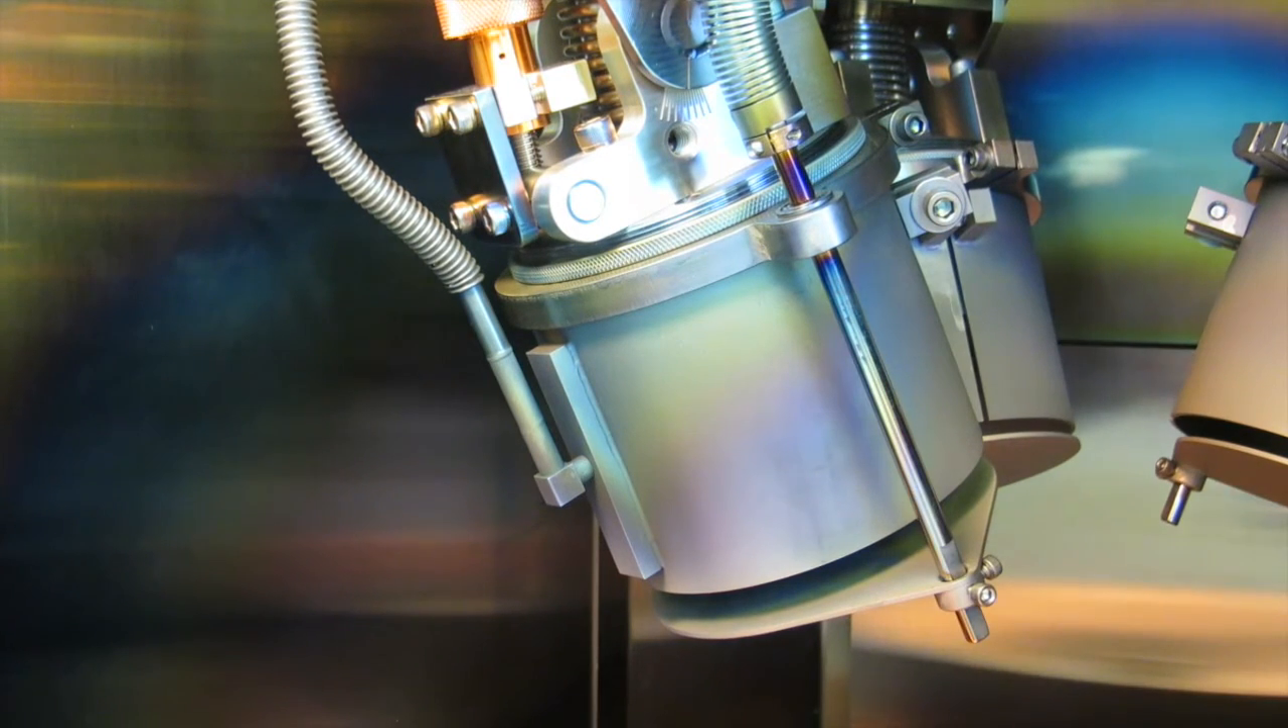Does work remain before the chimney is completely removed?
Yes.